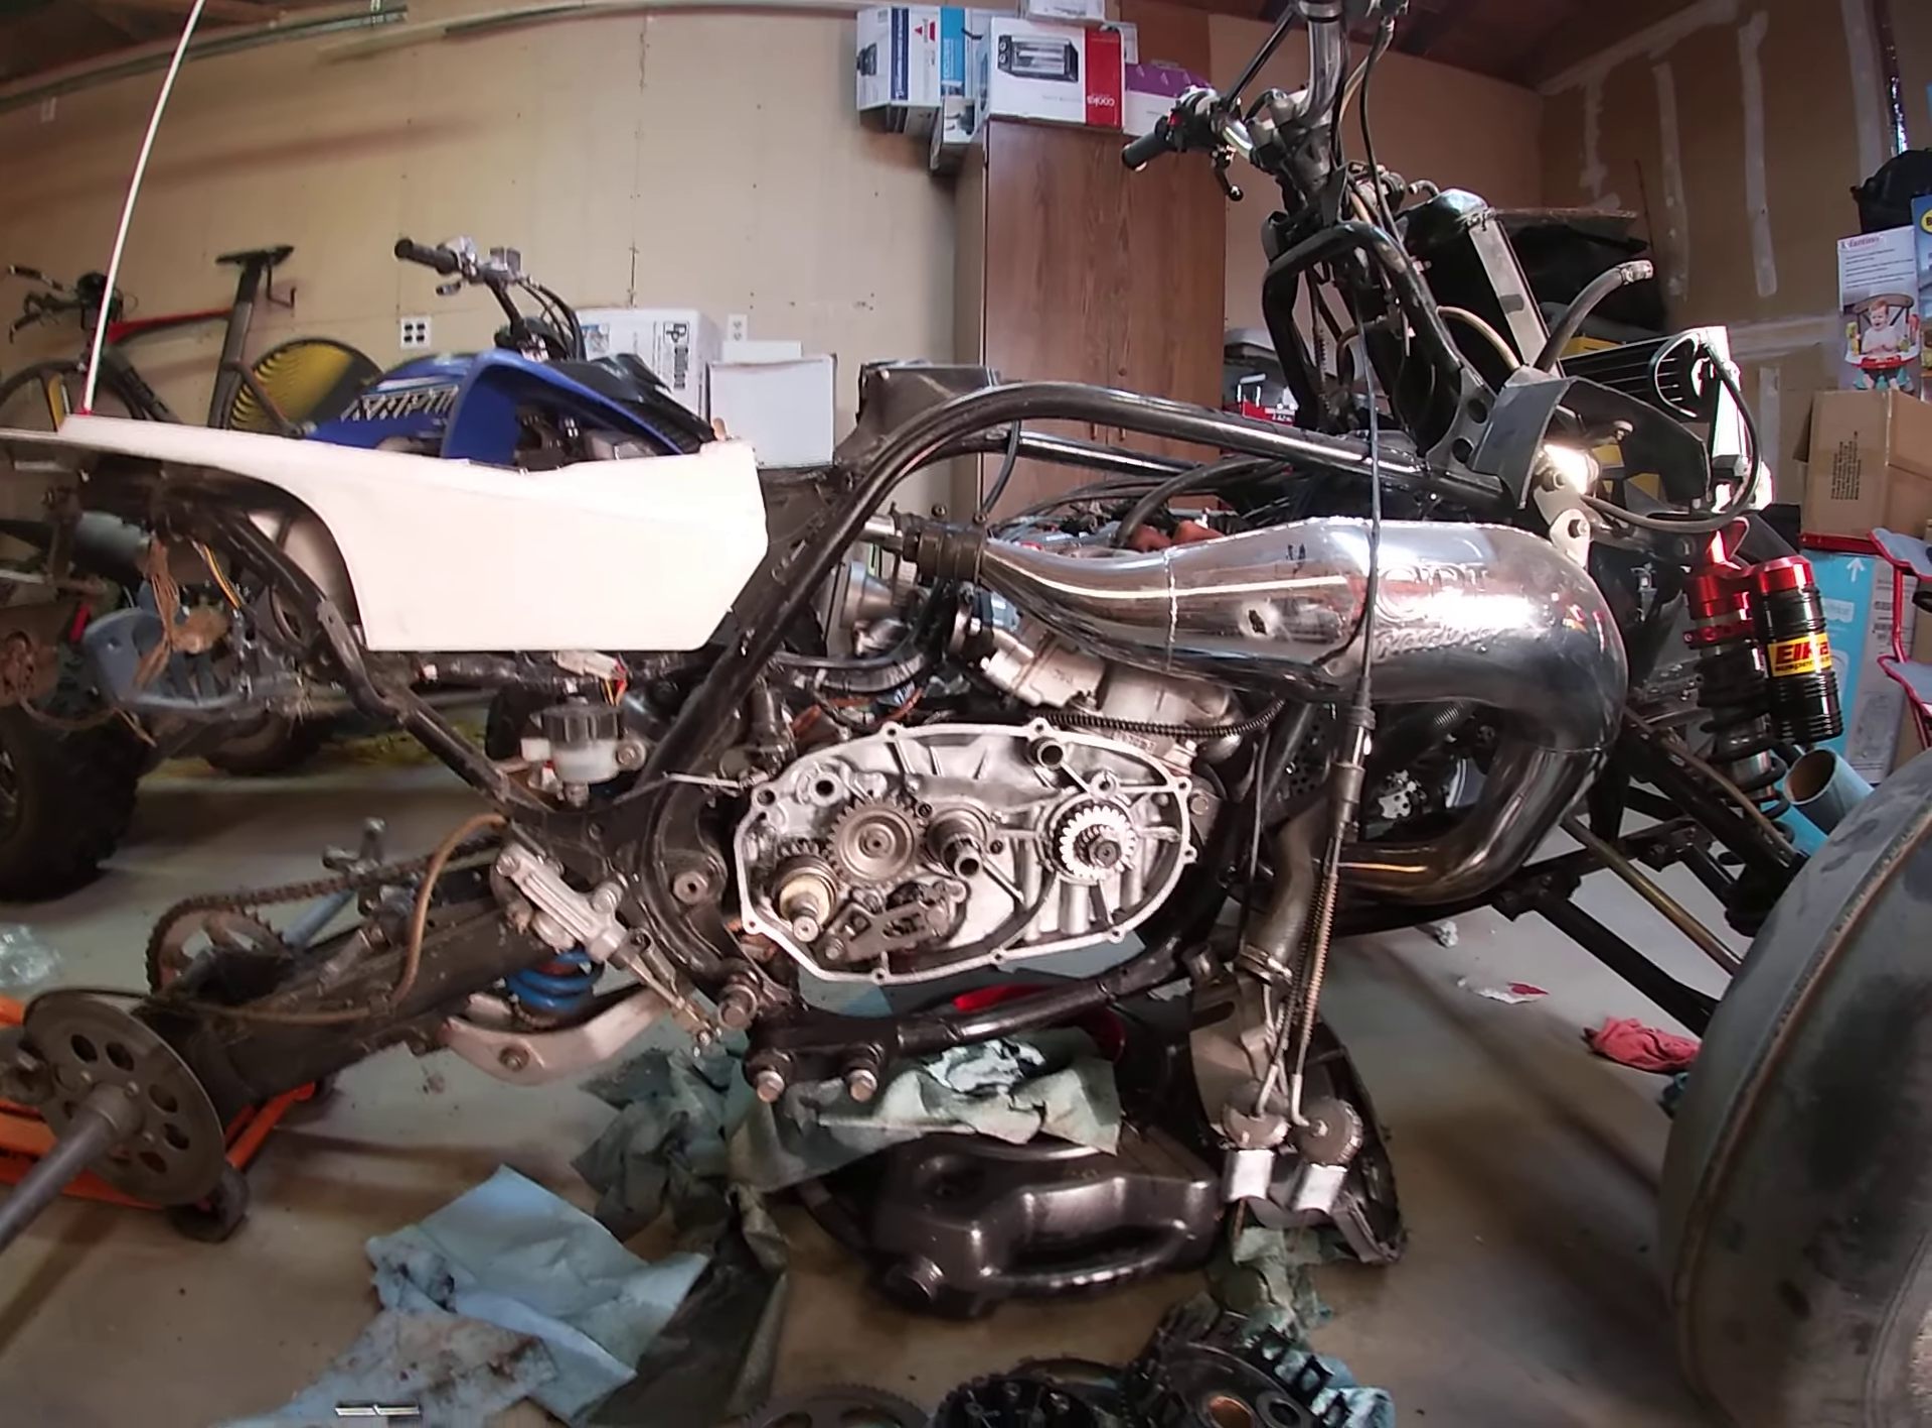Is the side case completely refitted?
No.